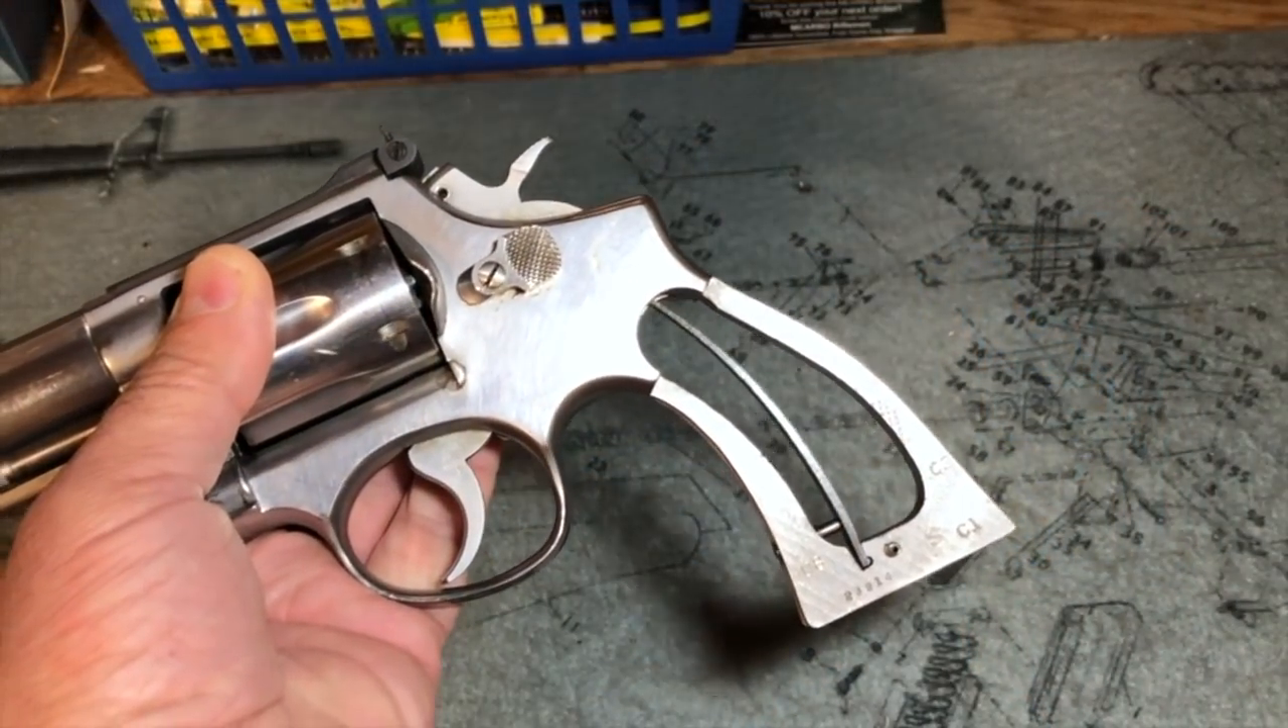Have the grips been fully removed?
Yes.